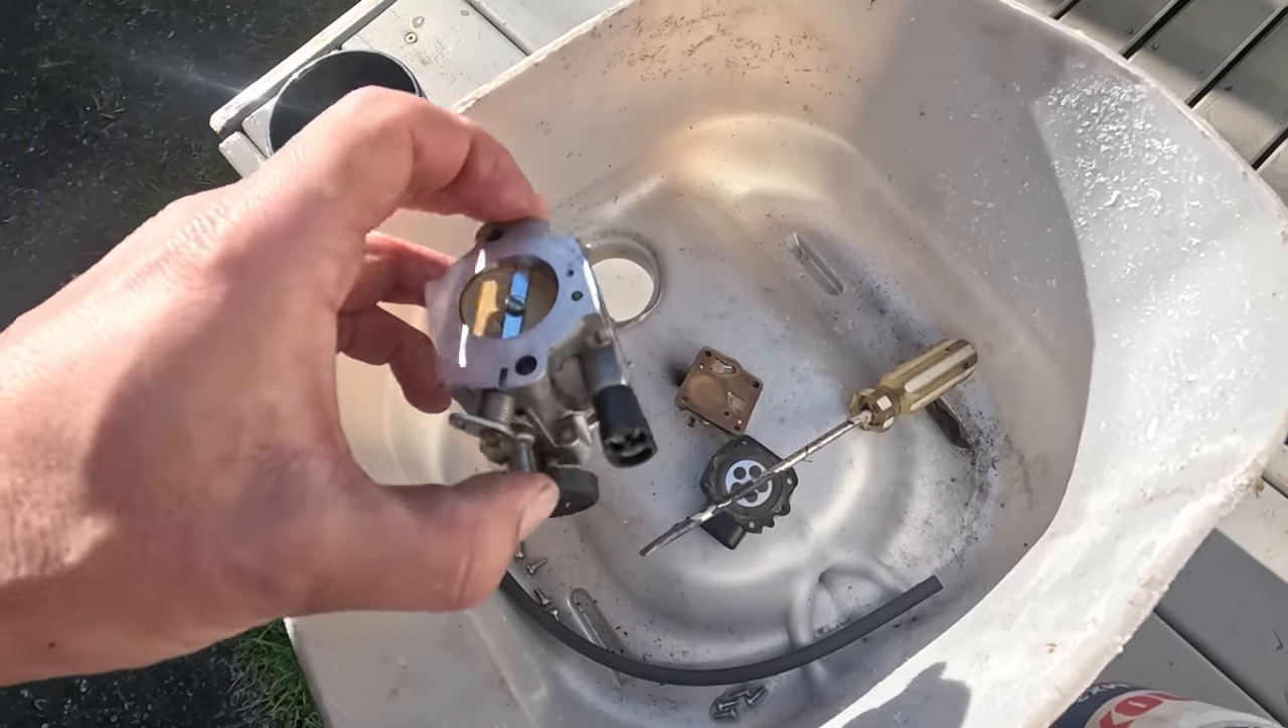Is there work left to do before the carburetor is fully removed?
No.